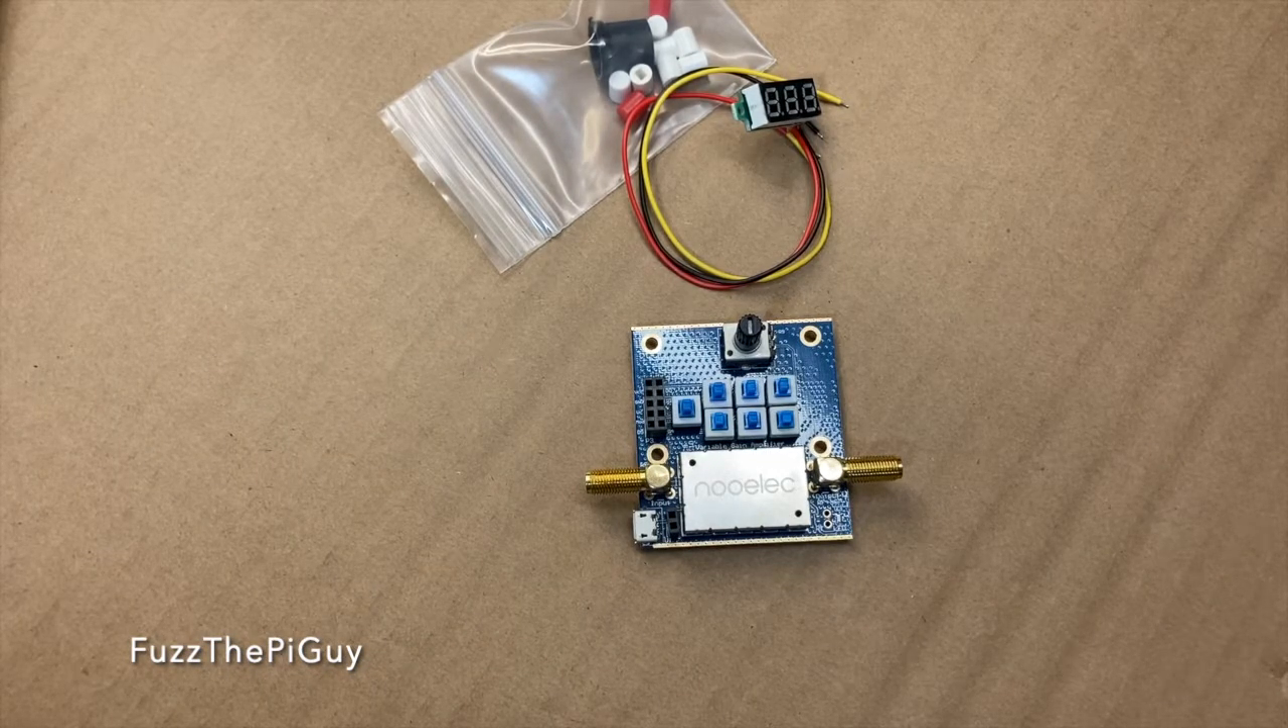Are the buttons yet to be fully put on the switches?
Yes.